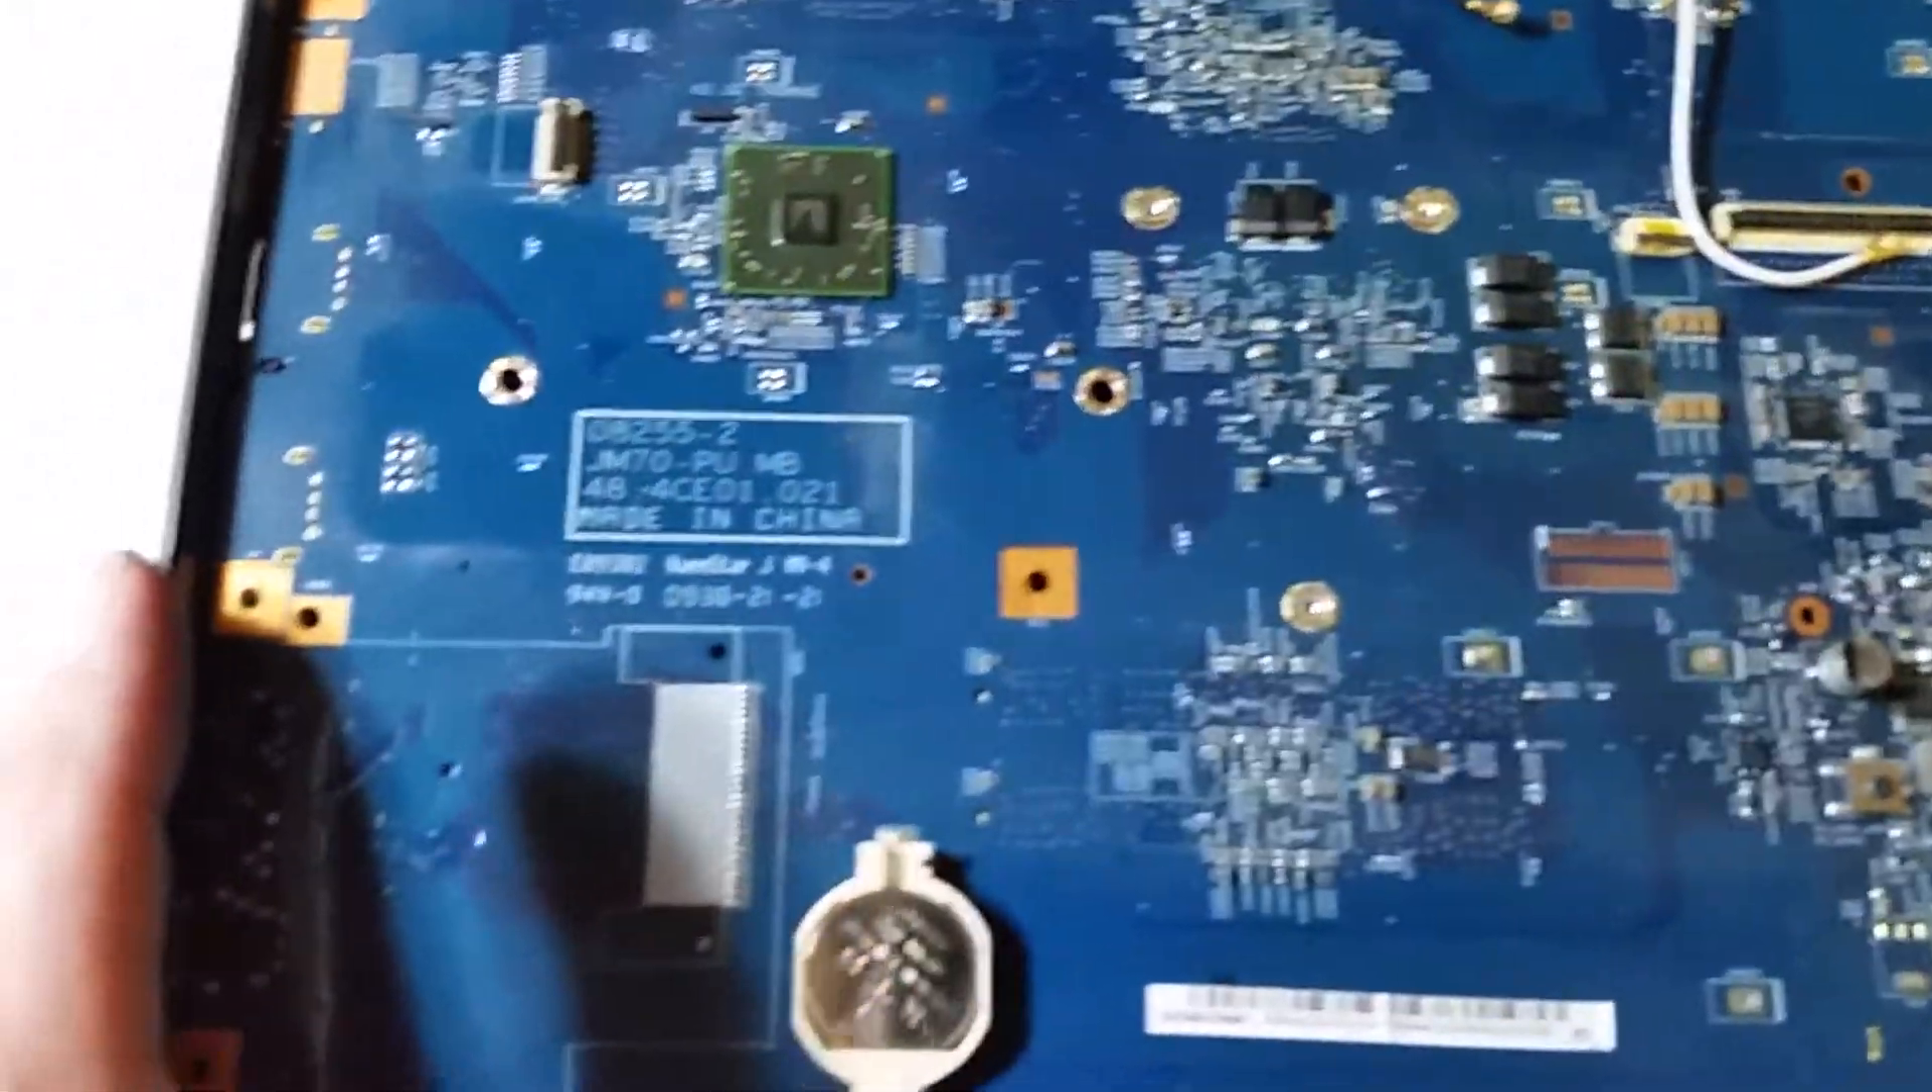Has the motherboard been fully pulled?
No.